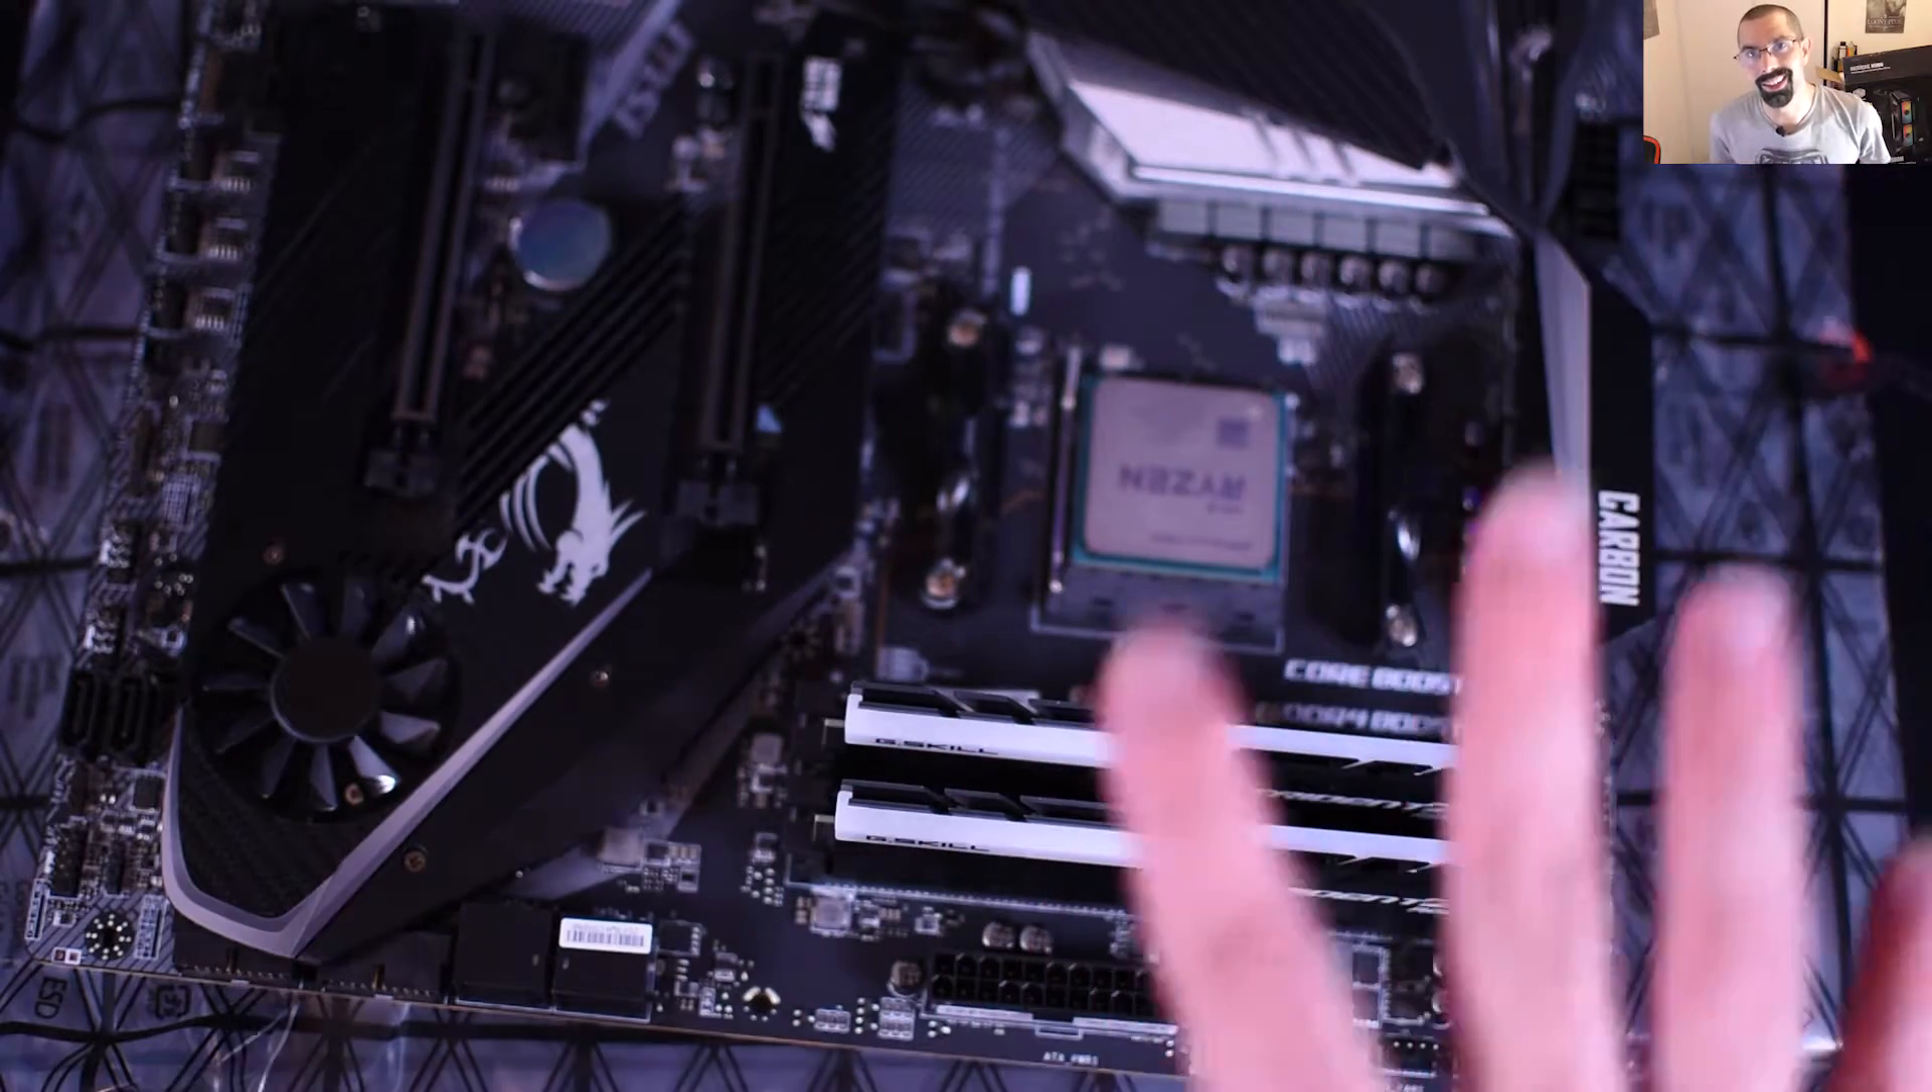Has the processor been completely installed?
Yes.